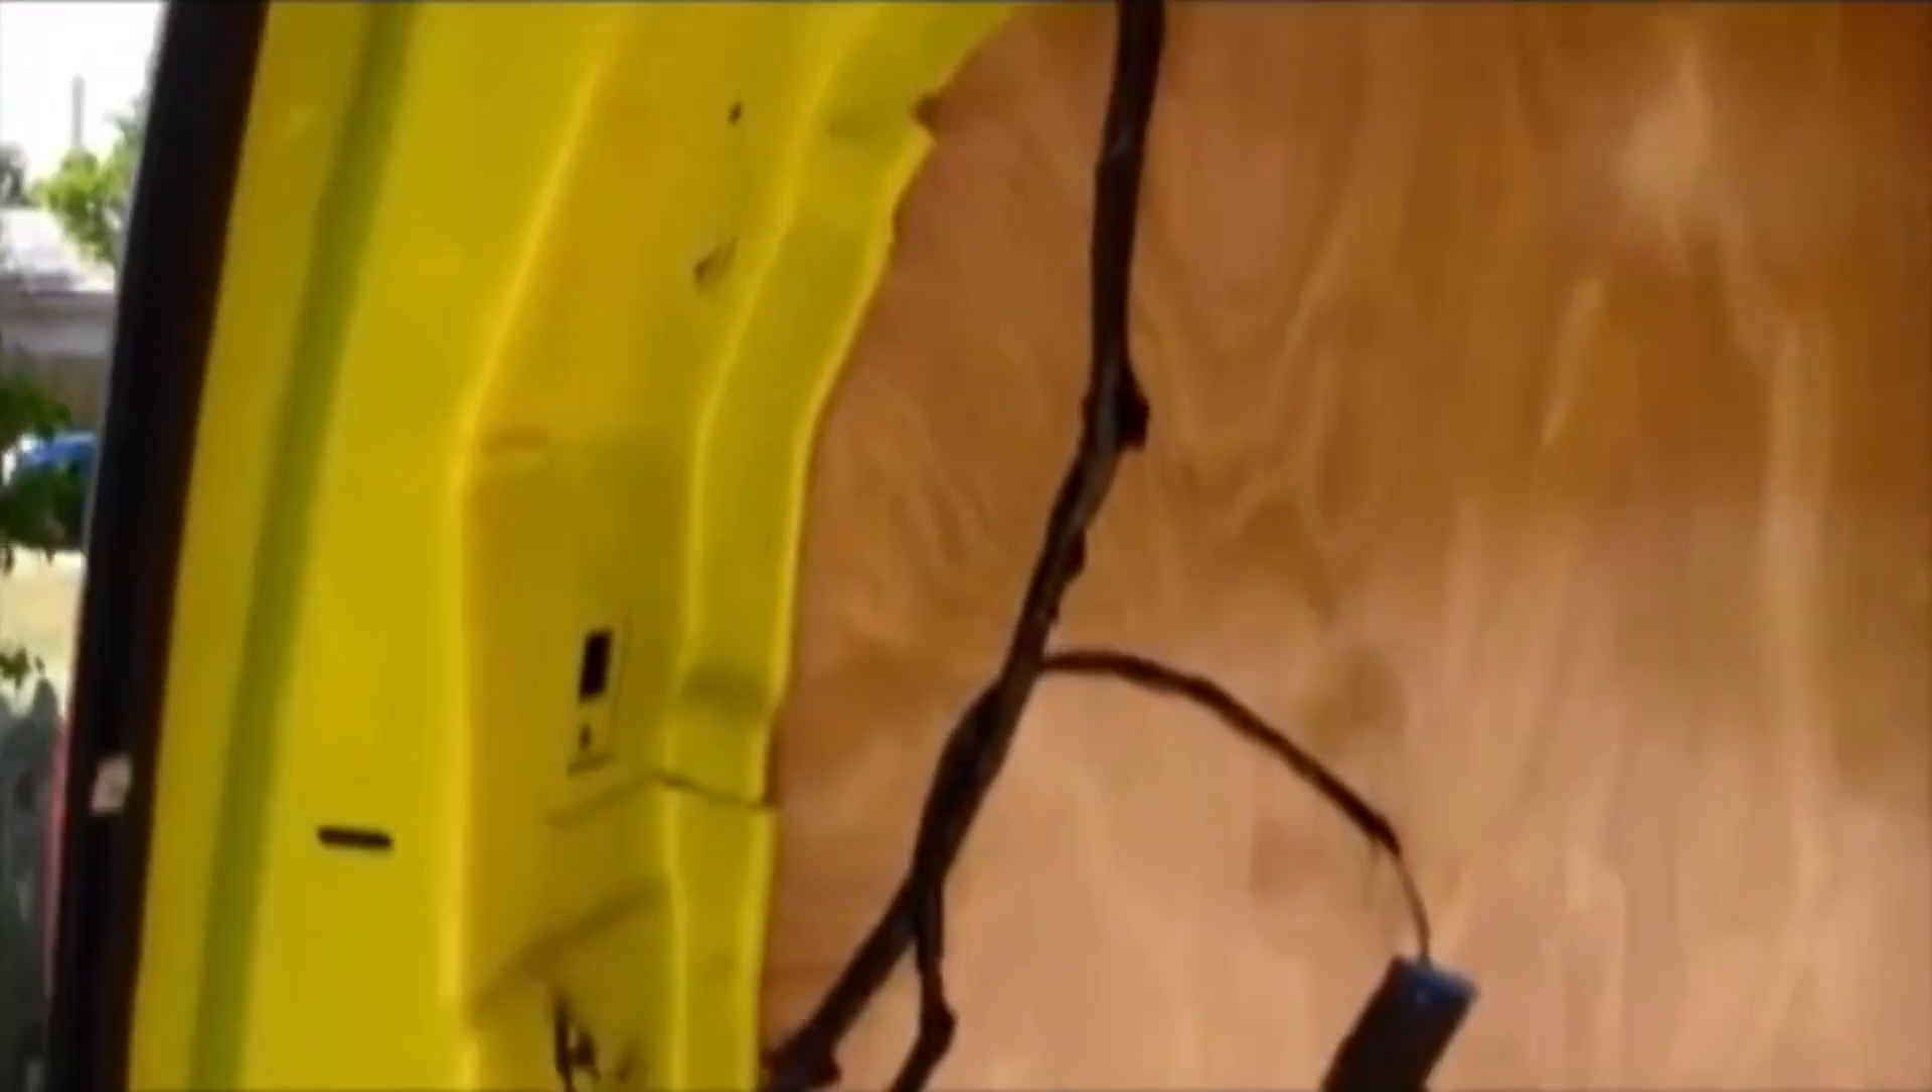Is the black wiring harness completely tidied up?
No.